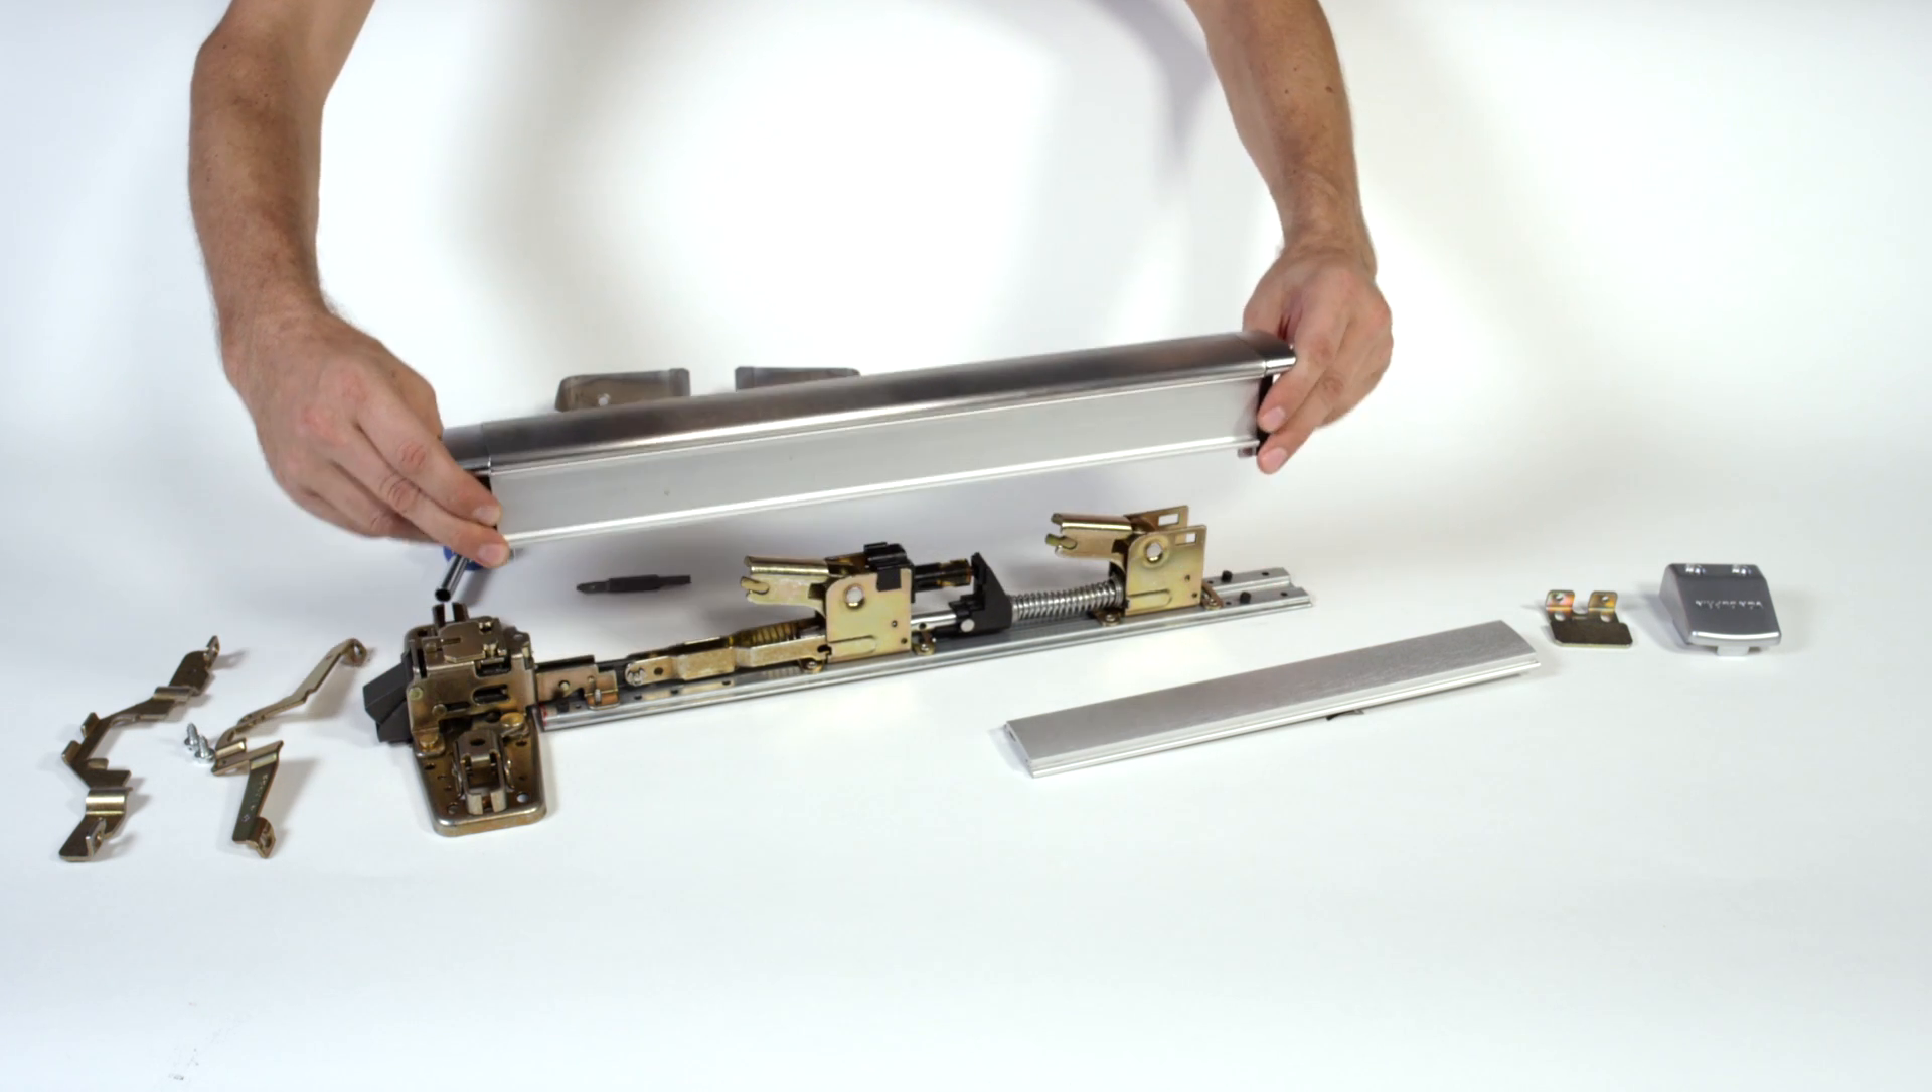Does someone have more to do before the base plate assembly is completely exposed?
No.